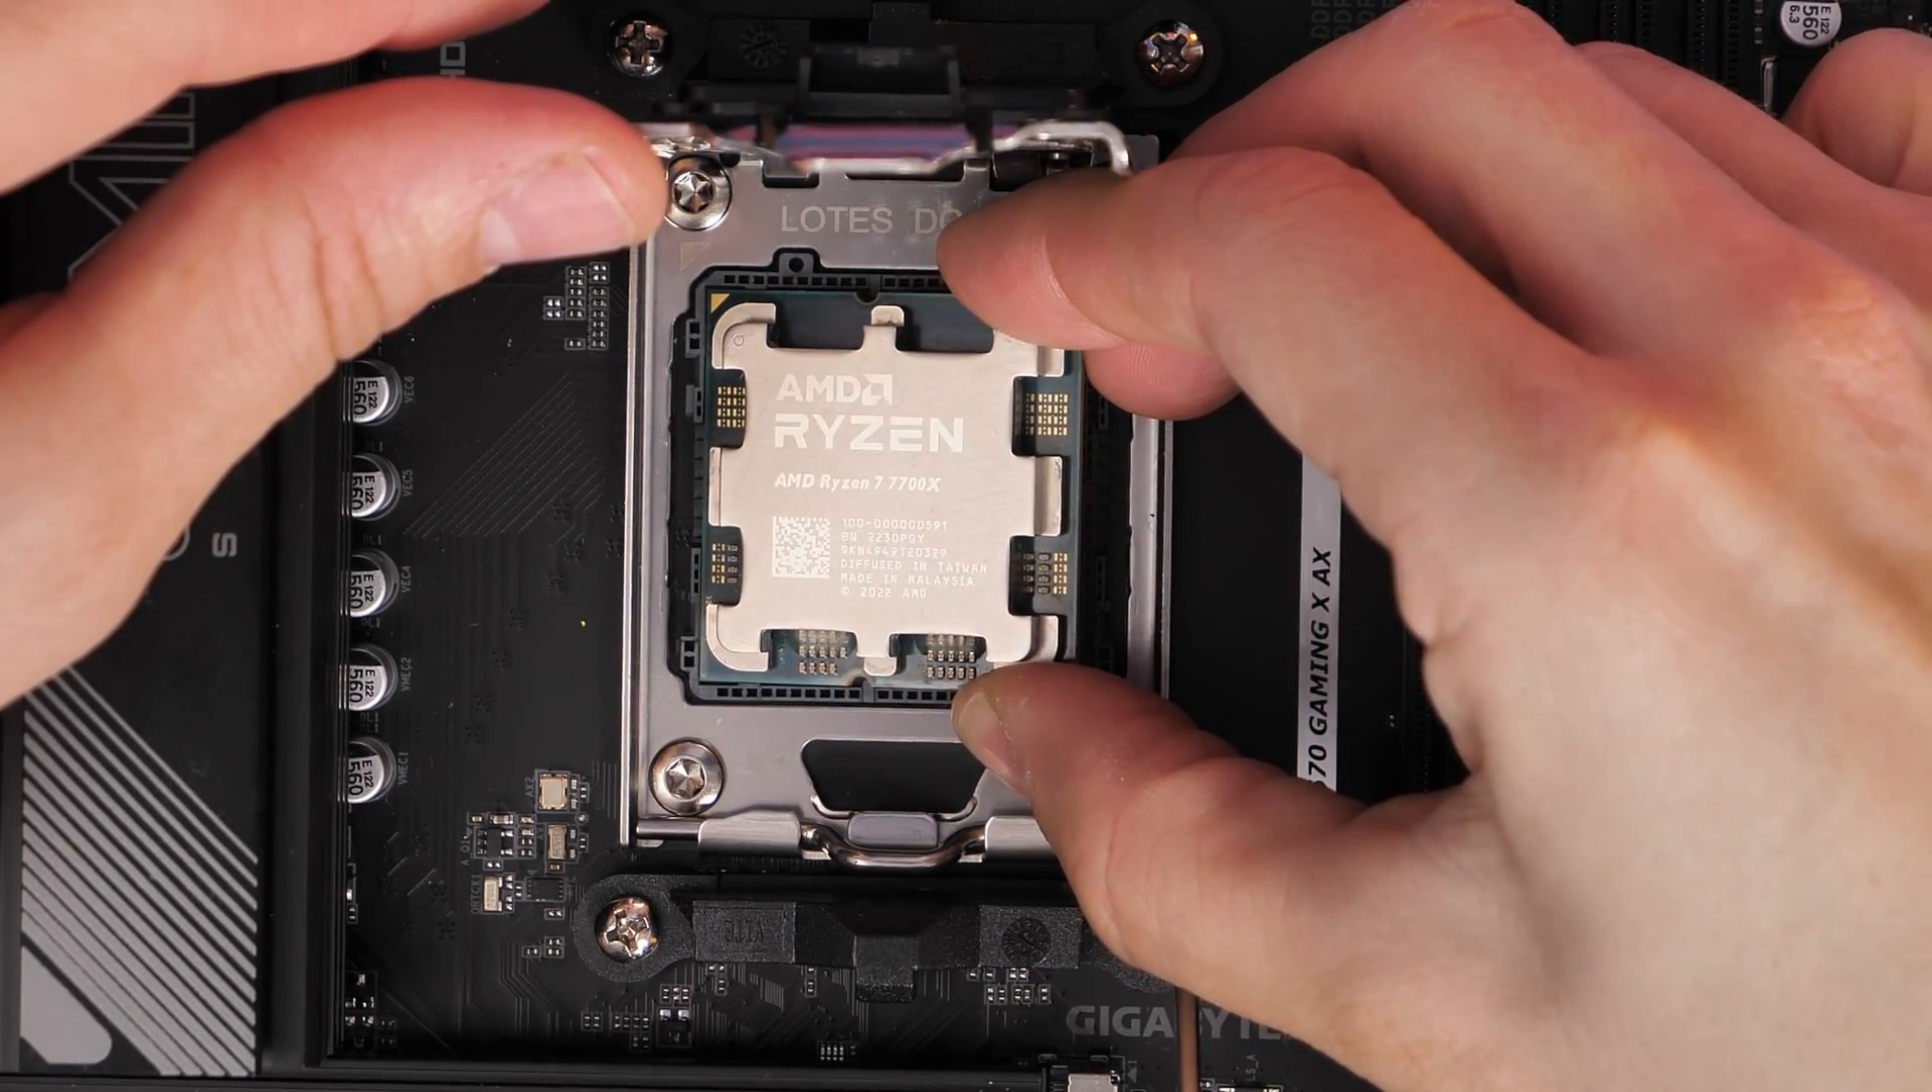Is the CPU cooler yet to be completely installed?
Yes.